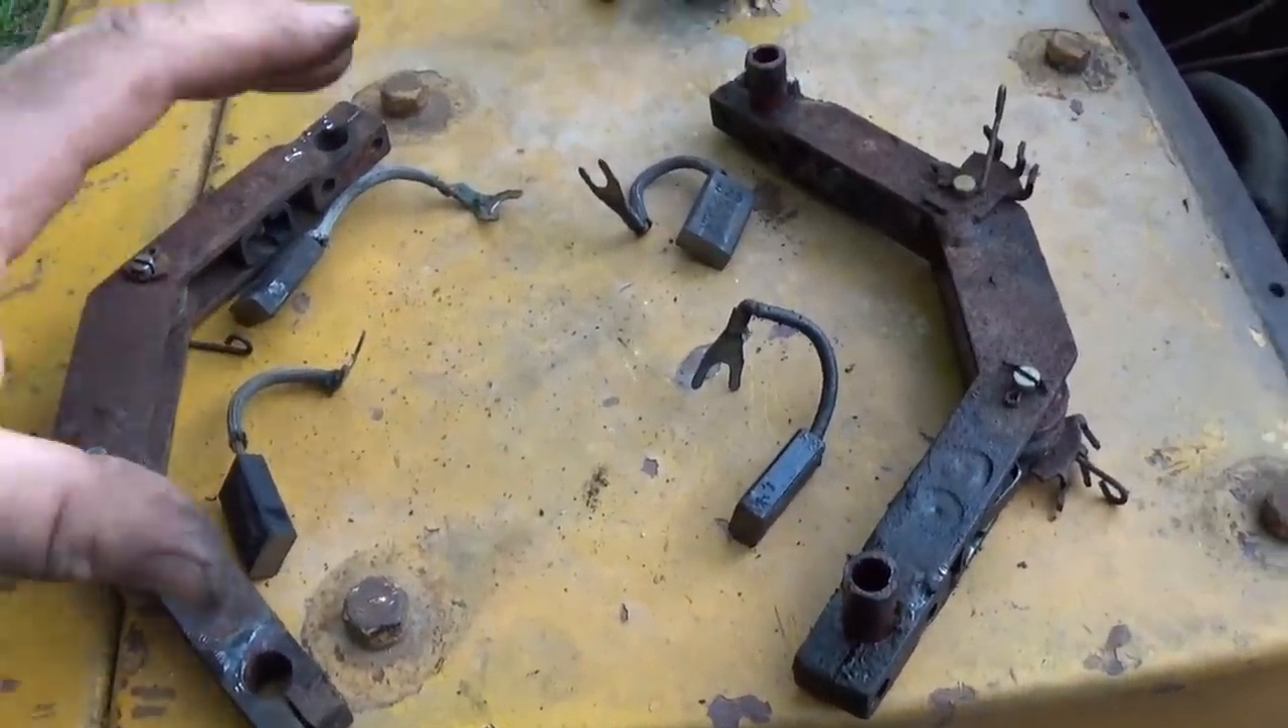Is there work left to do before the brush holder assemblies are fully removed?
No.